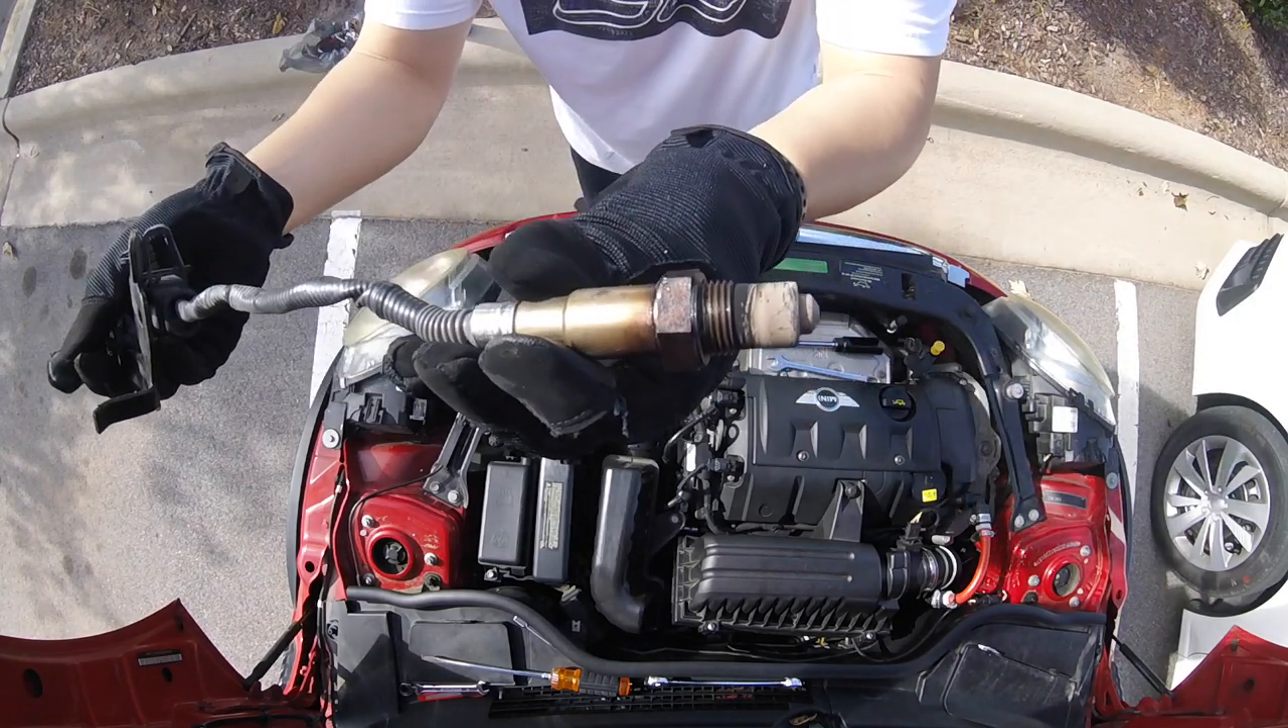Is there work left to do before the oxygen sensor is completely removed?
No.